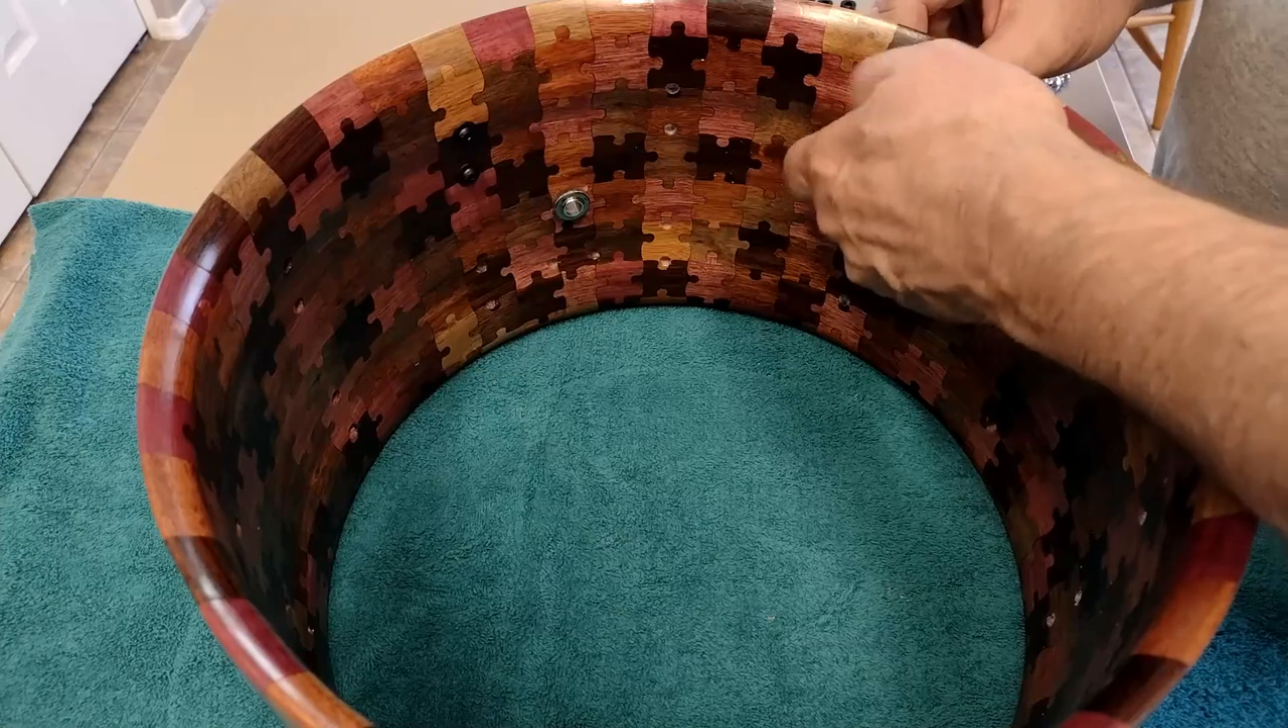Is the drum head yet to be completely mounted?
Yes.